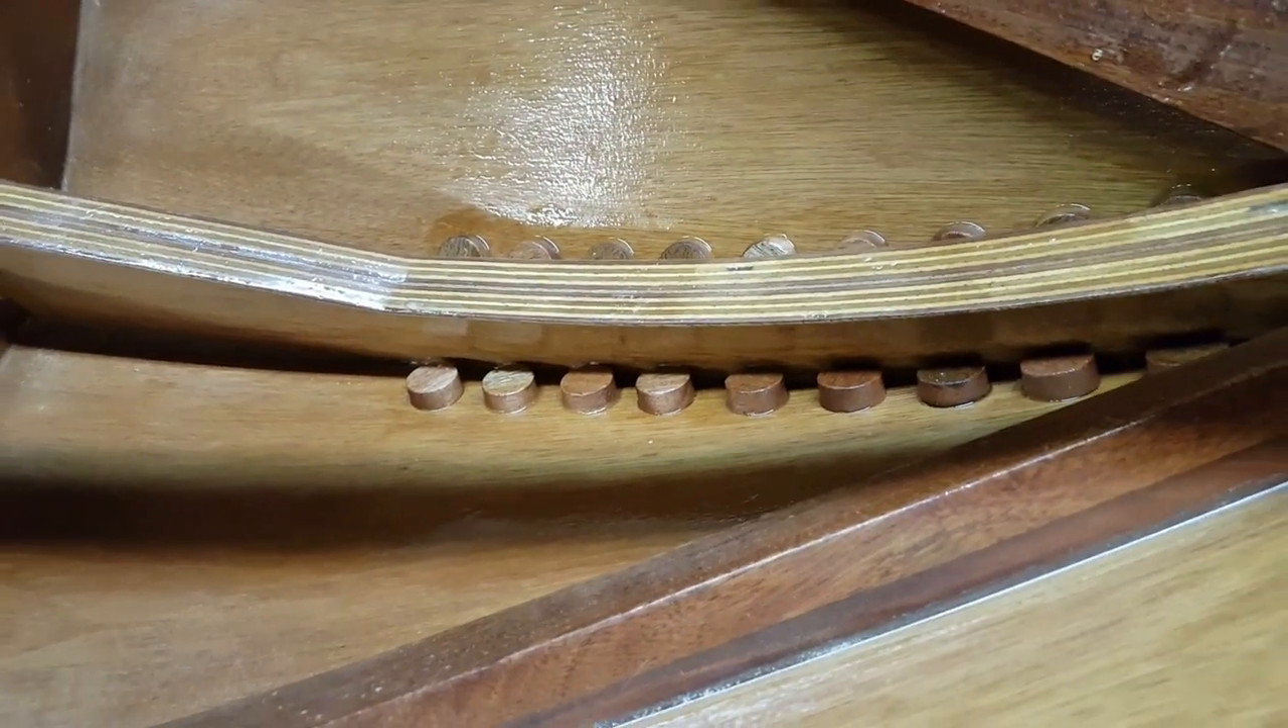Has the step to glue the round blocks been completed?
Yes.